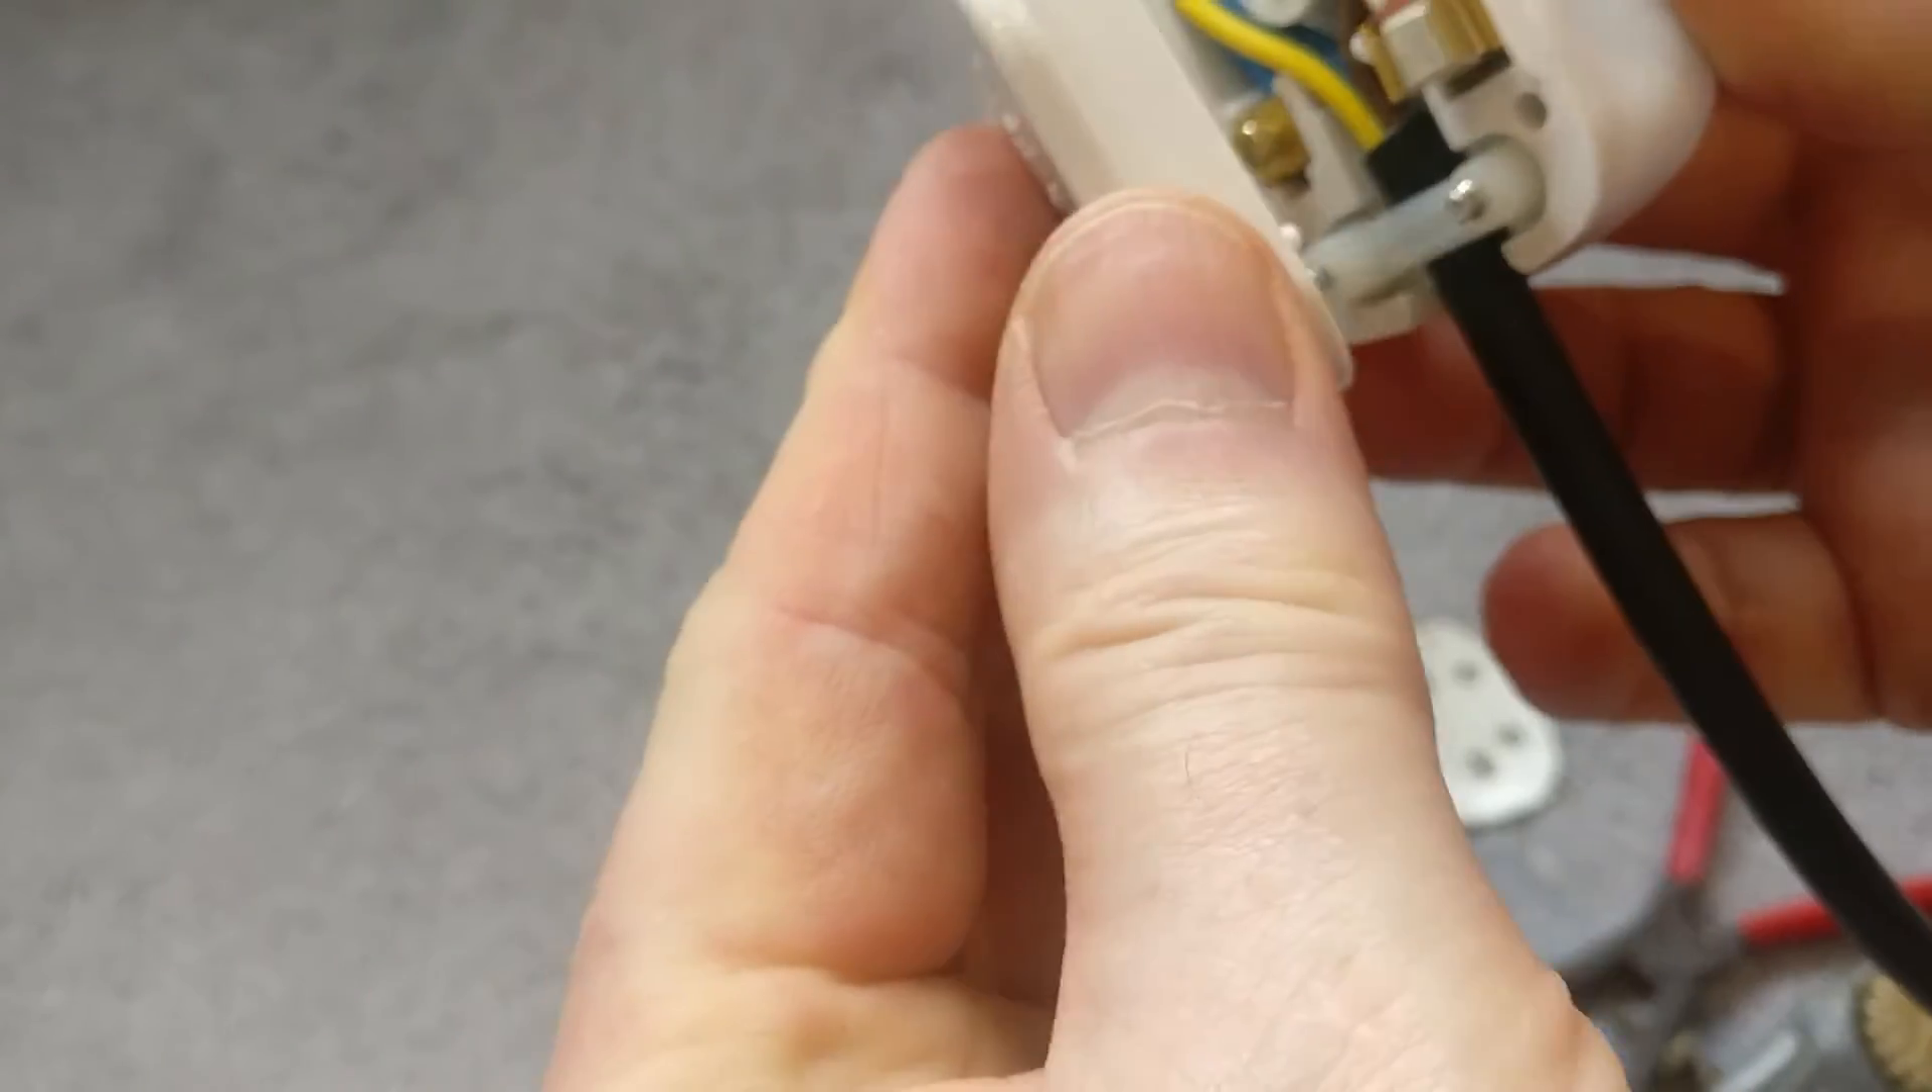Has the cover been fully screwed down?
No.